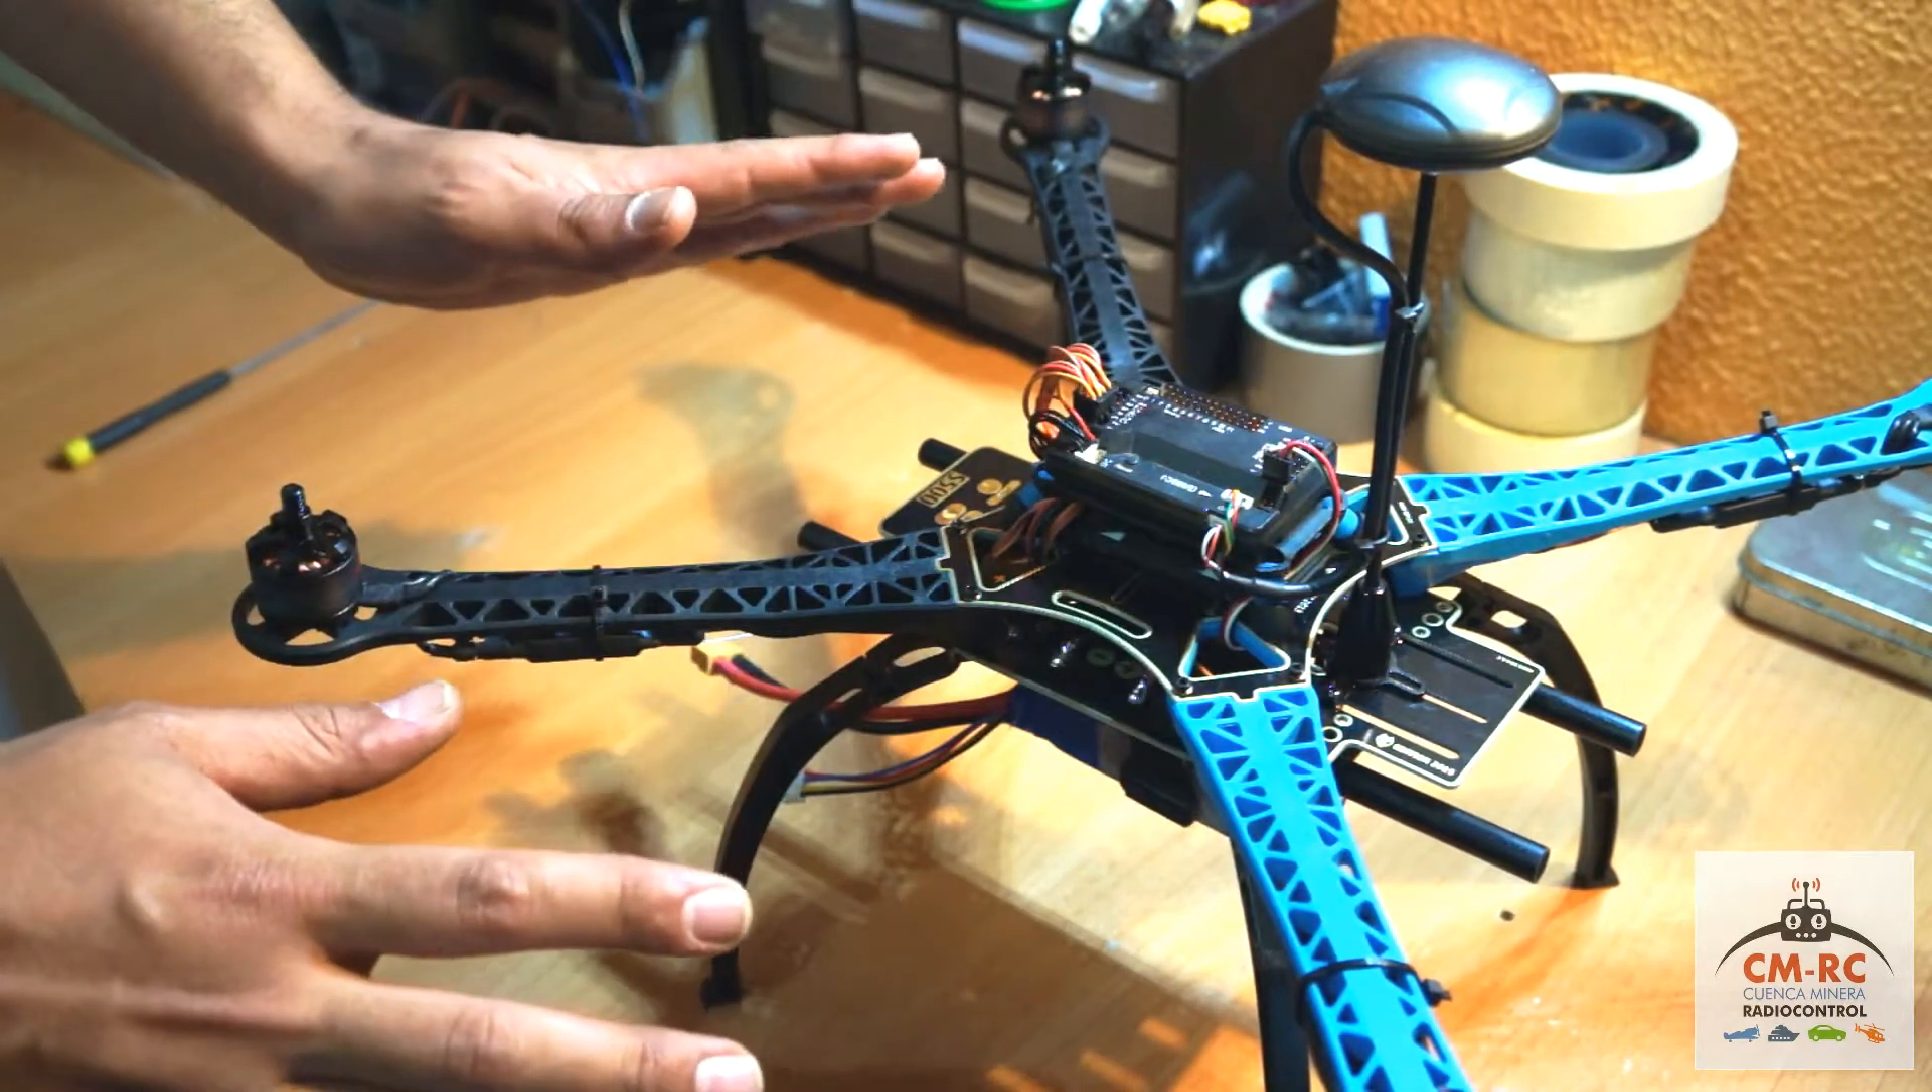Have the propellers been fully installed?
No.